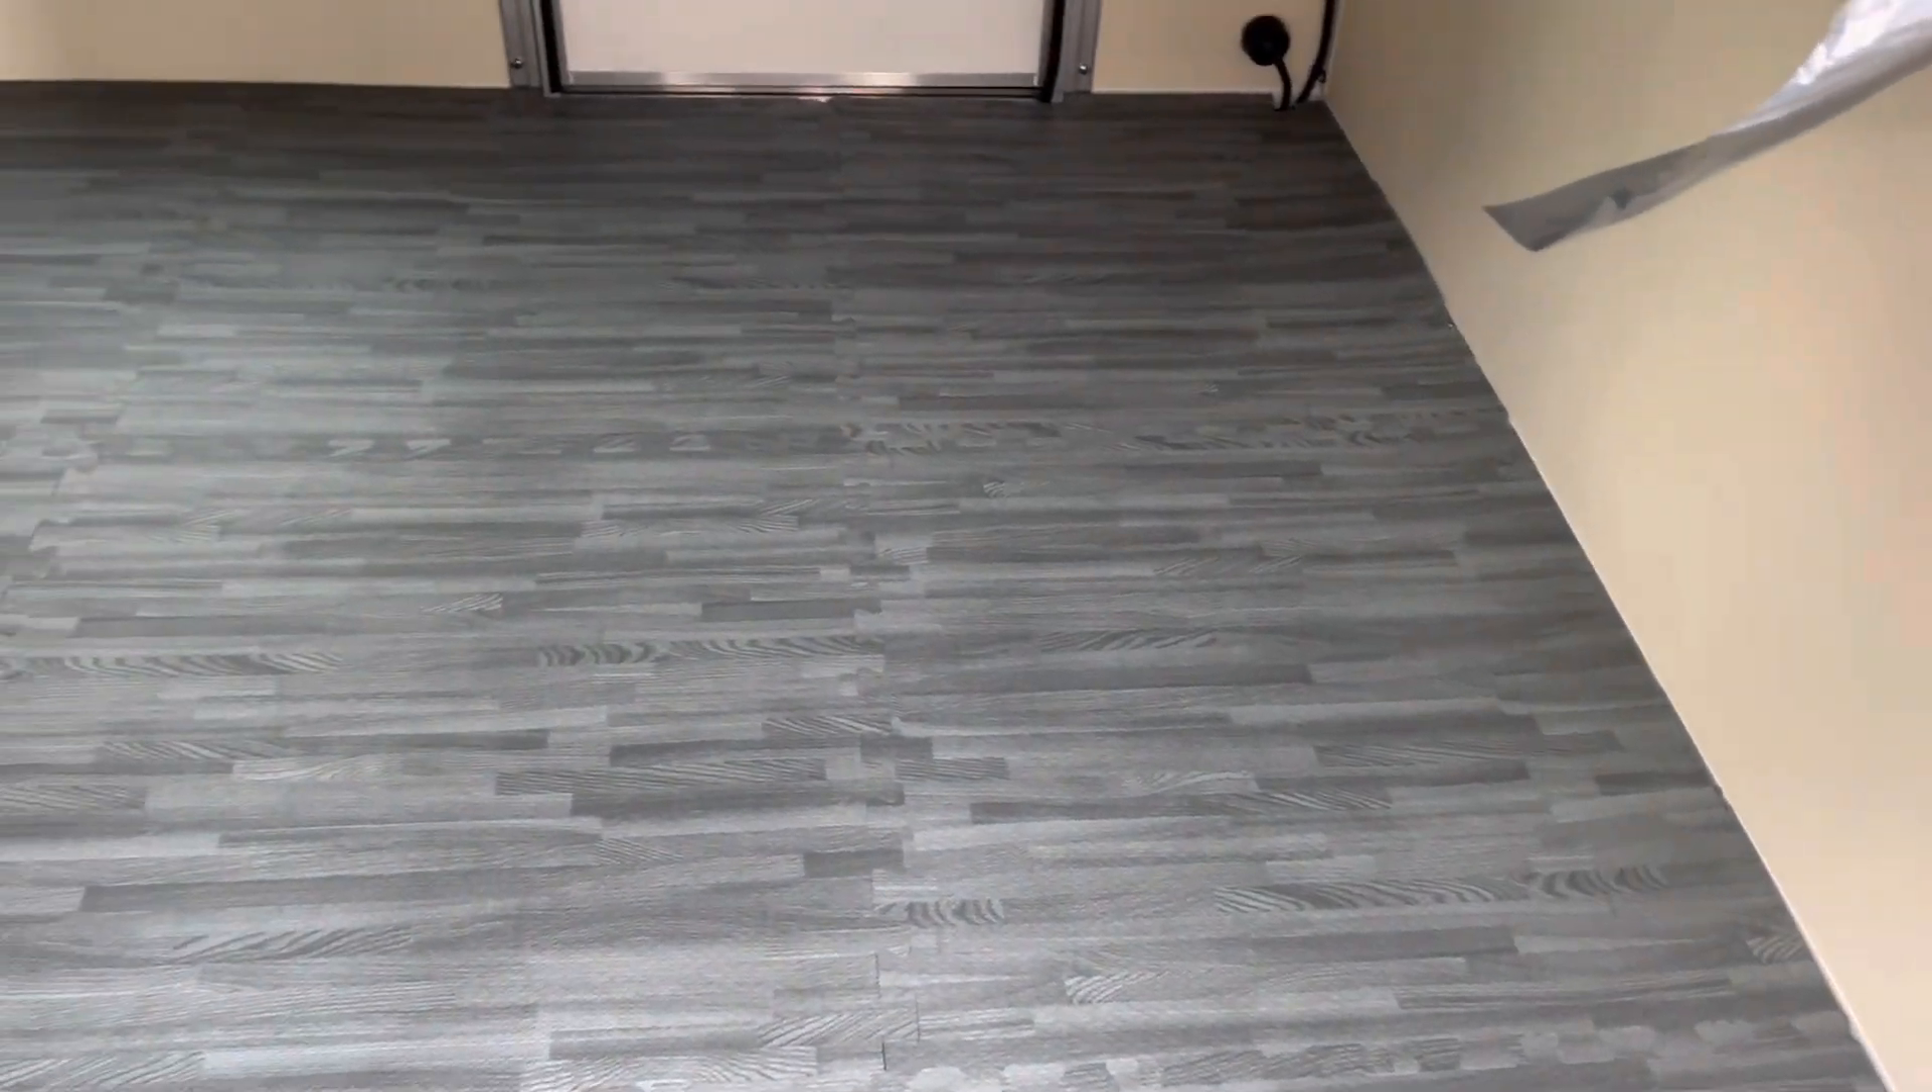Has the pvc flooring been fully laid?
Yes.